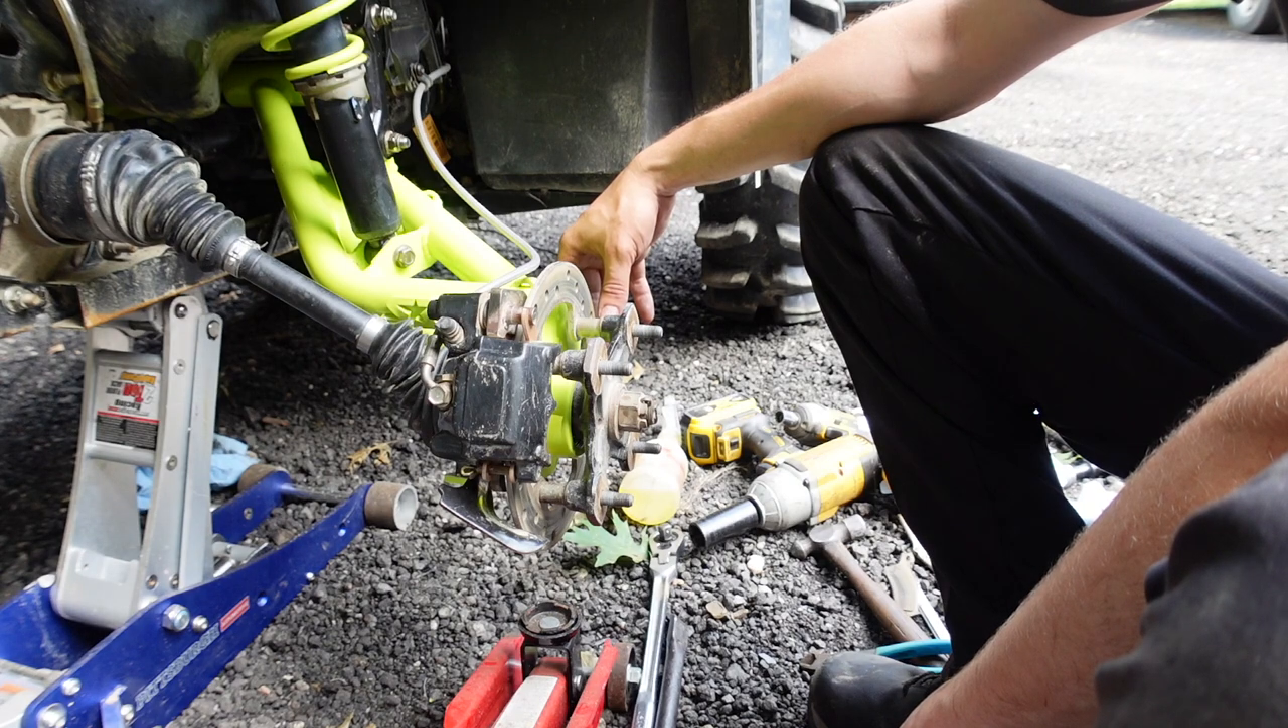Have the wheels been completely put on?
No.